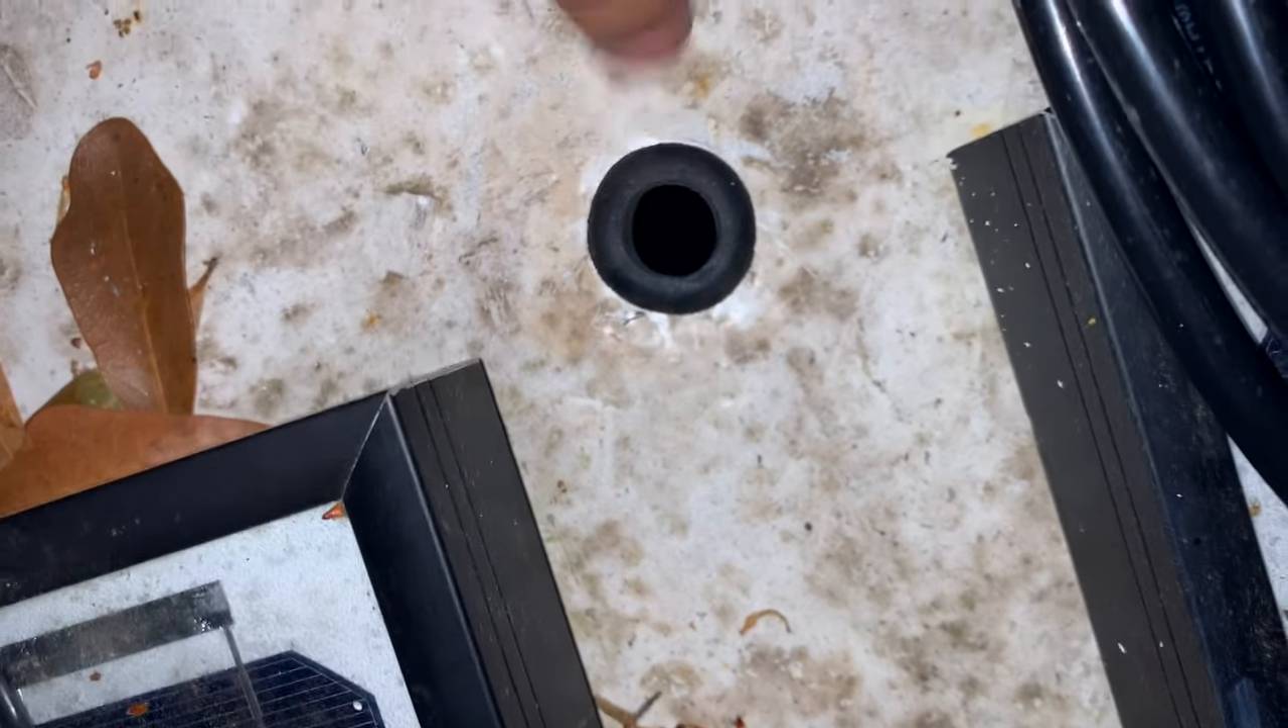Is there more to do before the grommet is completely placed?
No.